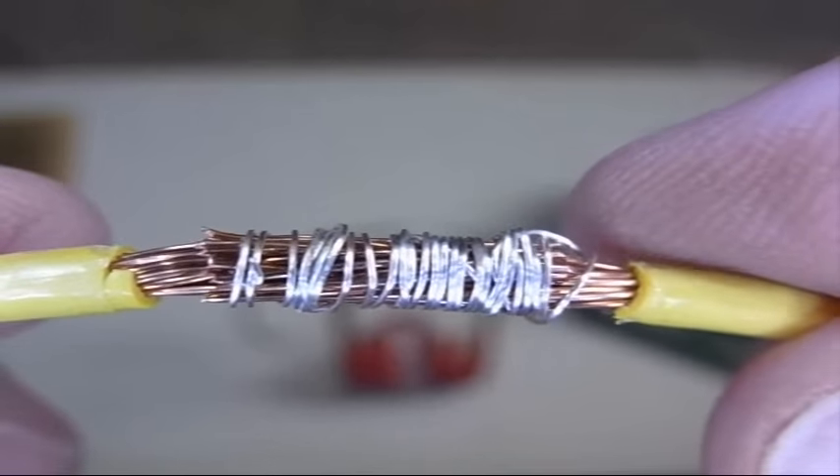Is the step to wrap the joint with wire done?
Yes.